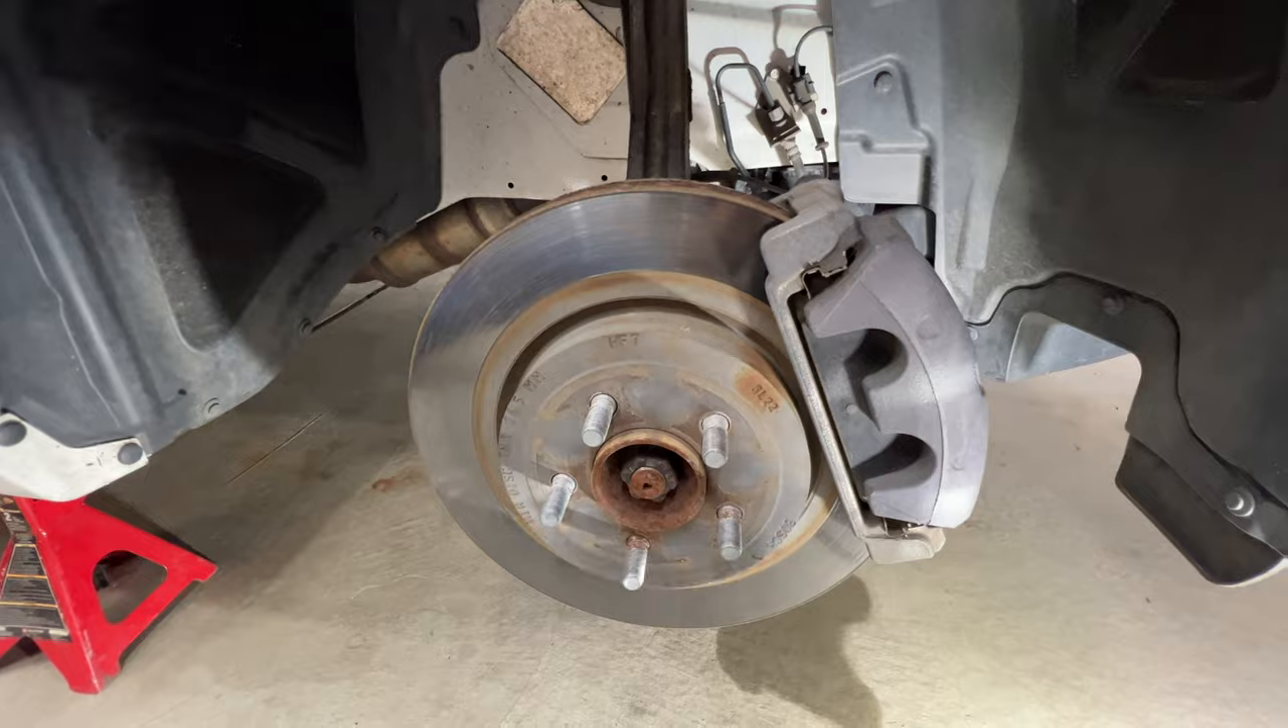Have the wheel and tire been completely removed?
Yes.